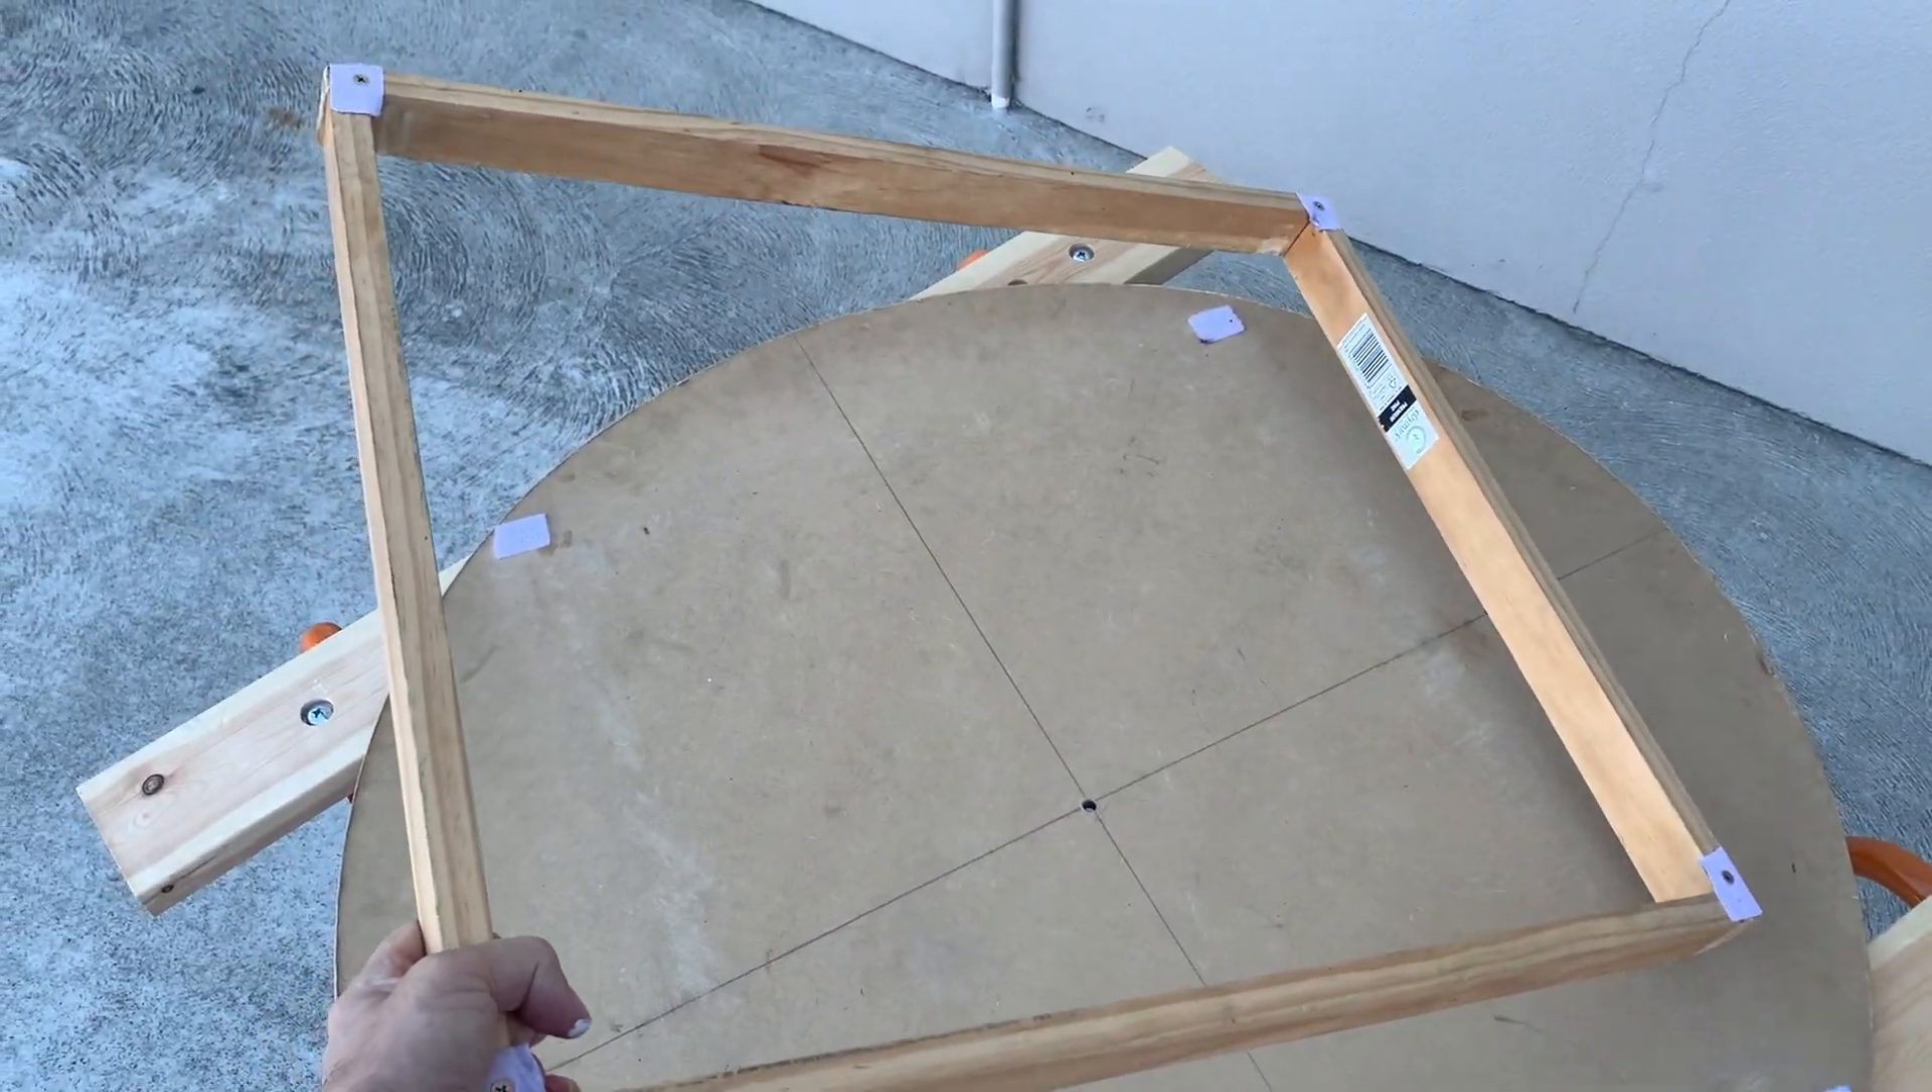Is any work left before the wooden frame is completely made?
No.